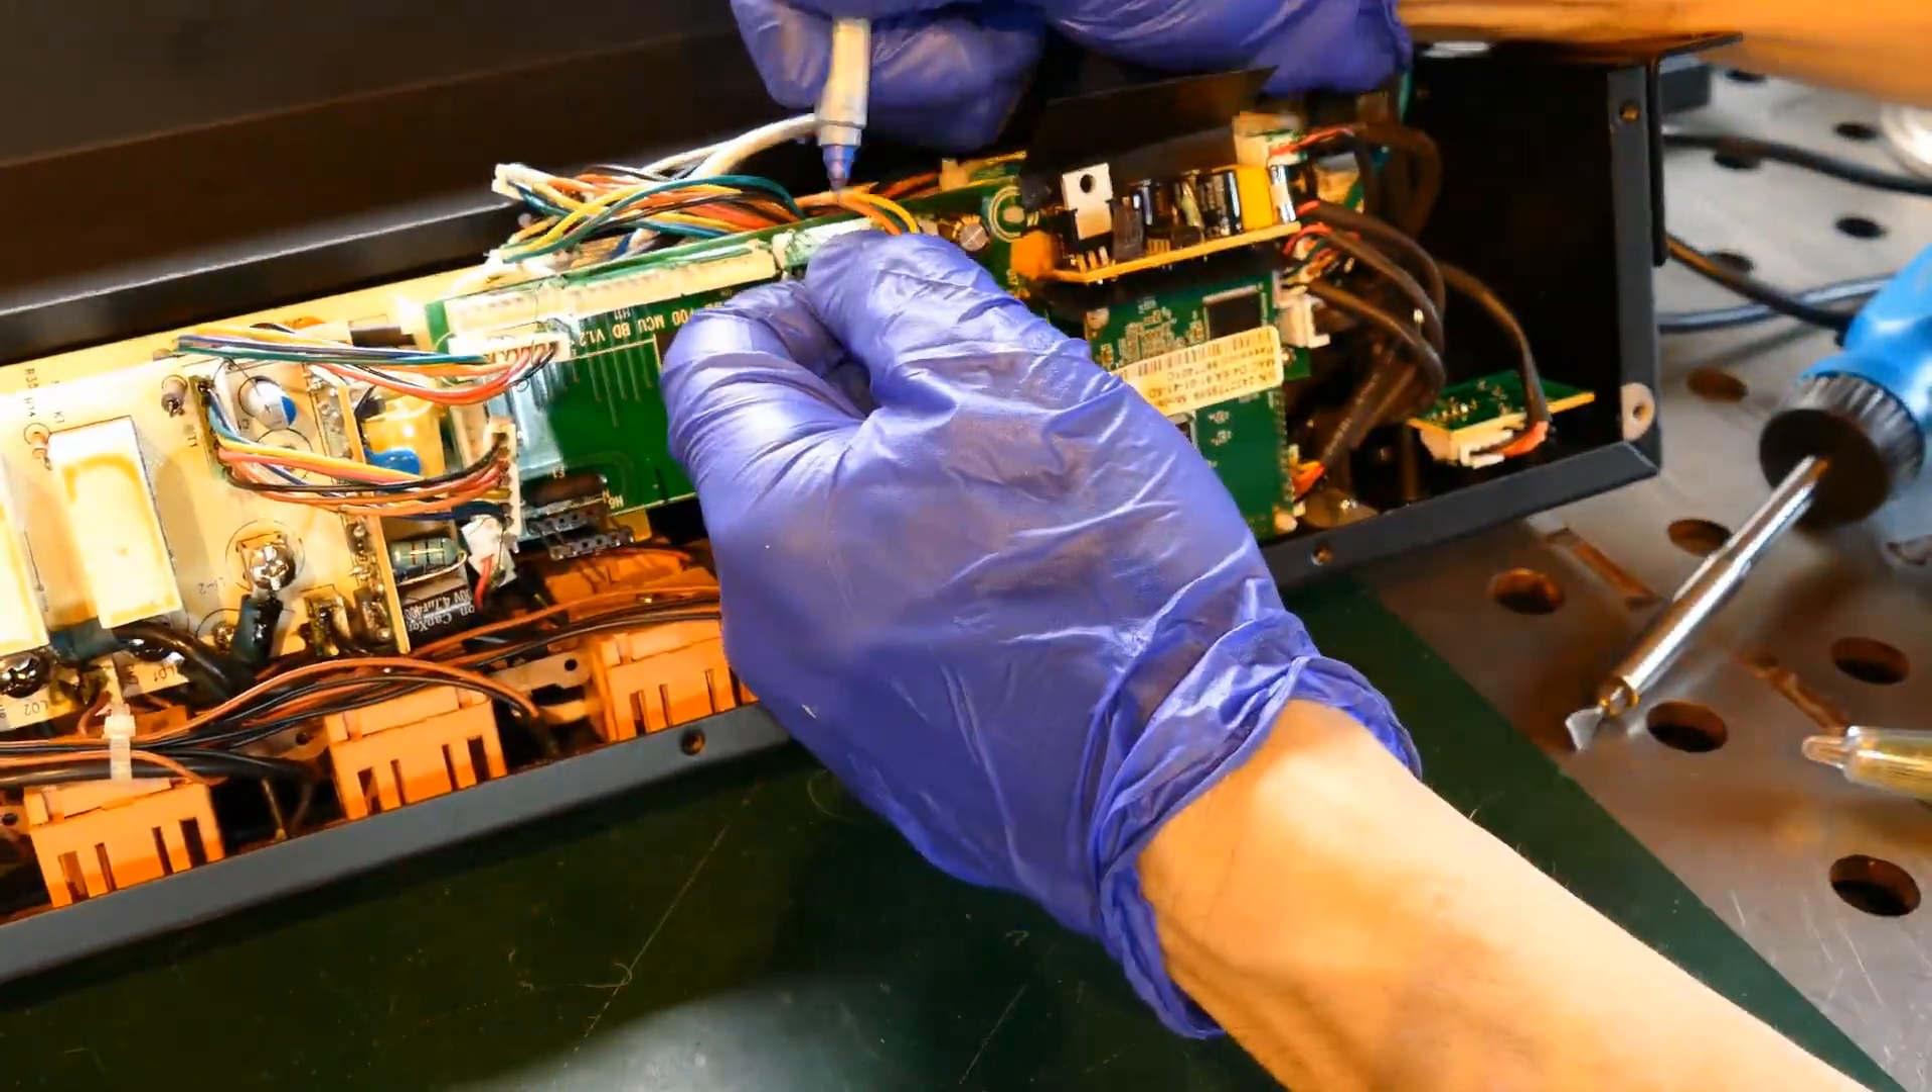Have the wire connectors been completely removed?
No.